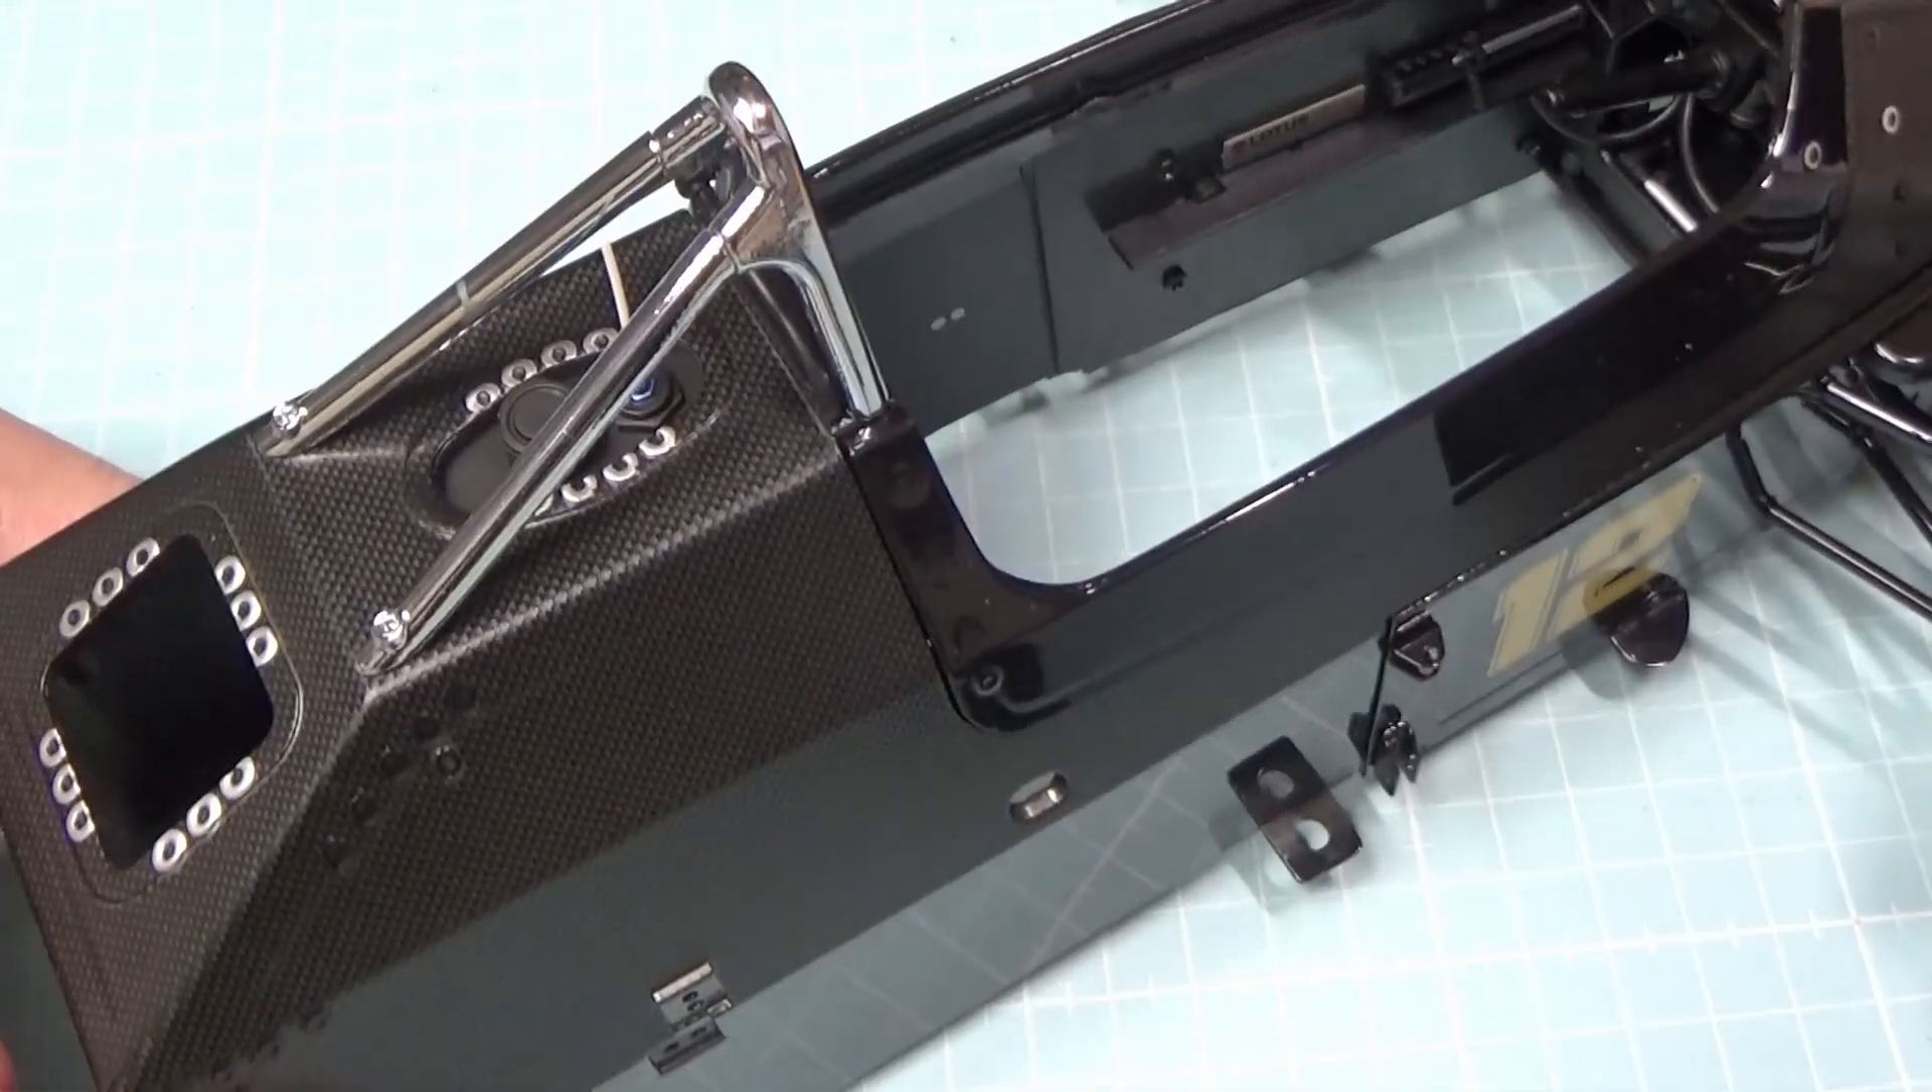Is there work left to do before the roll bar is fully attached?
No.